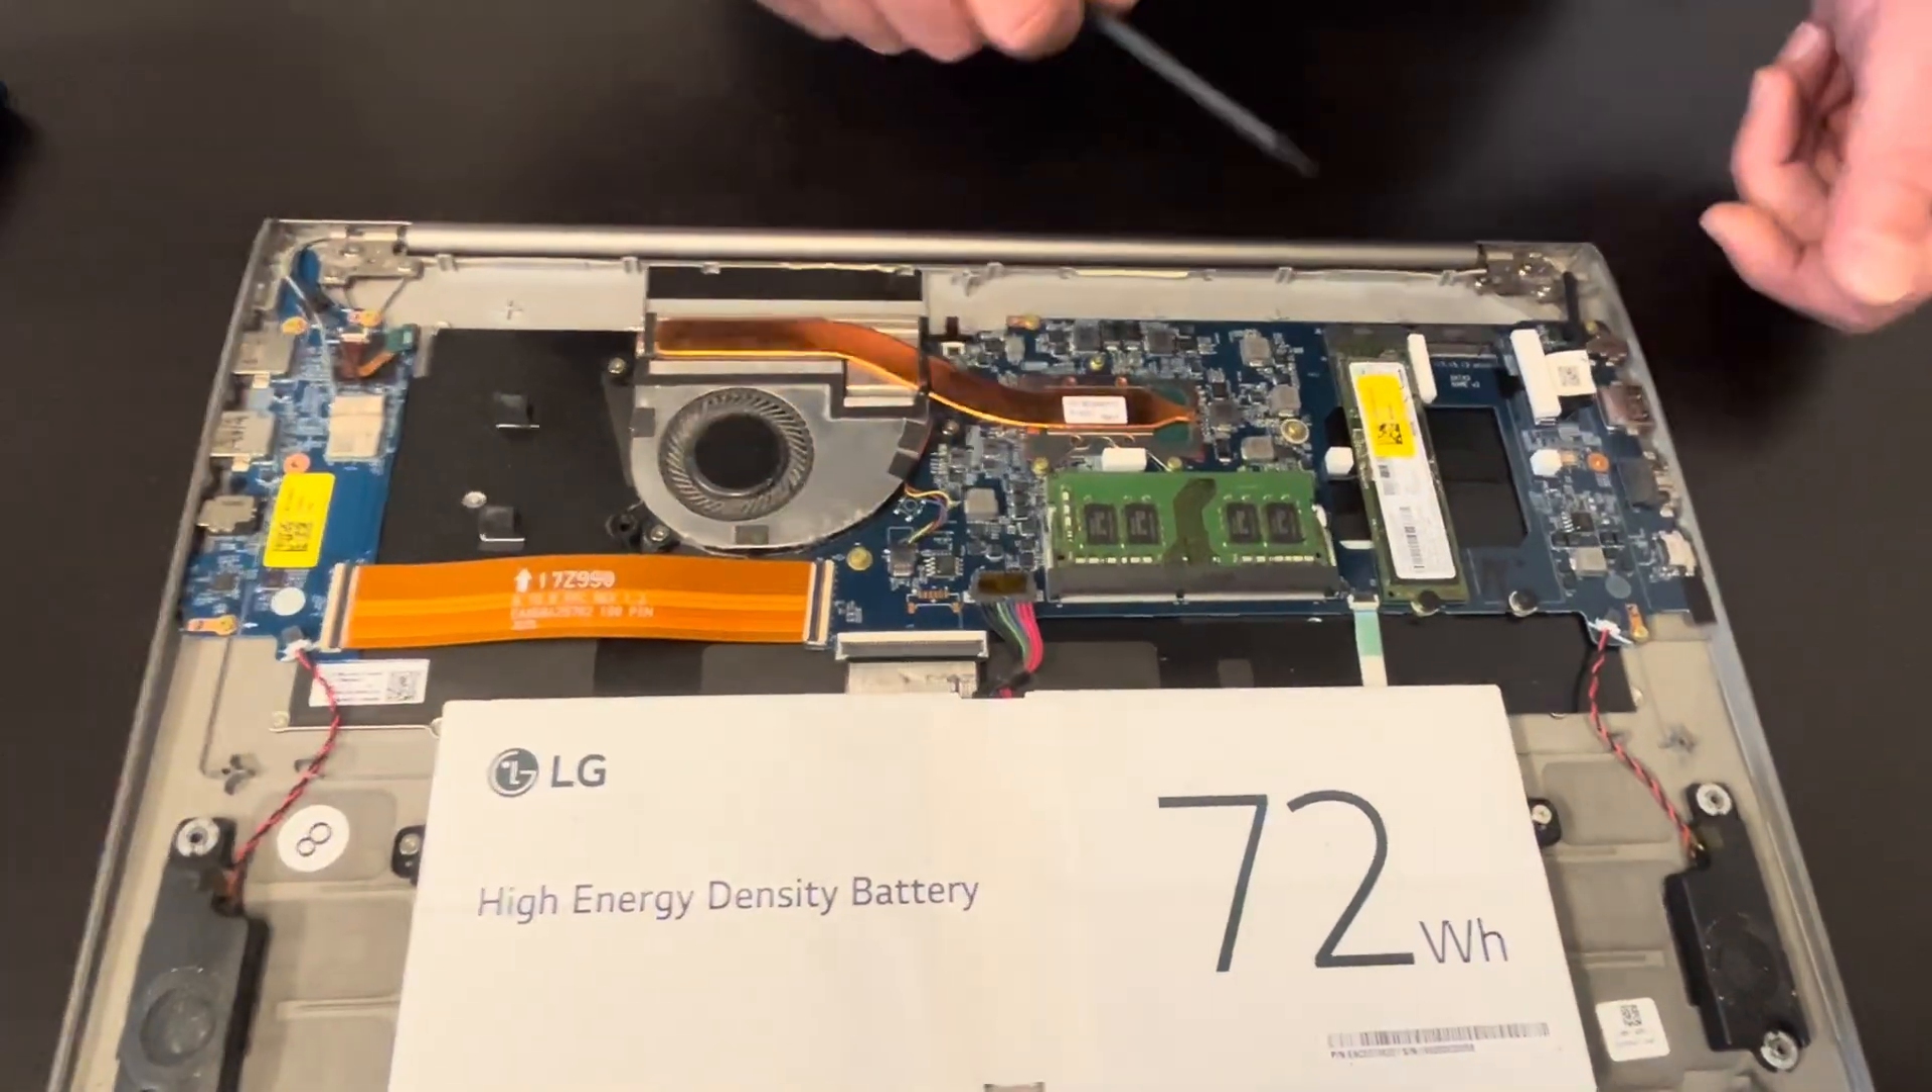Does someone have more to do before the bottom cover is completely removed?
No.